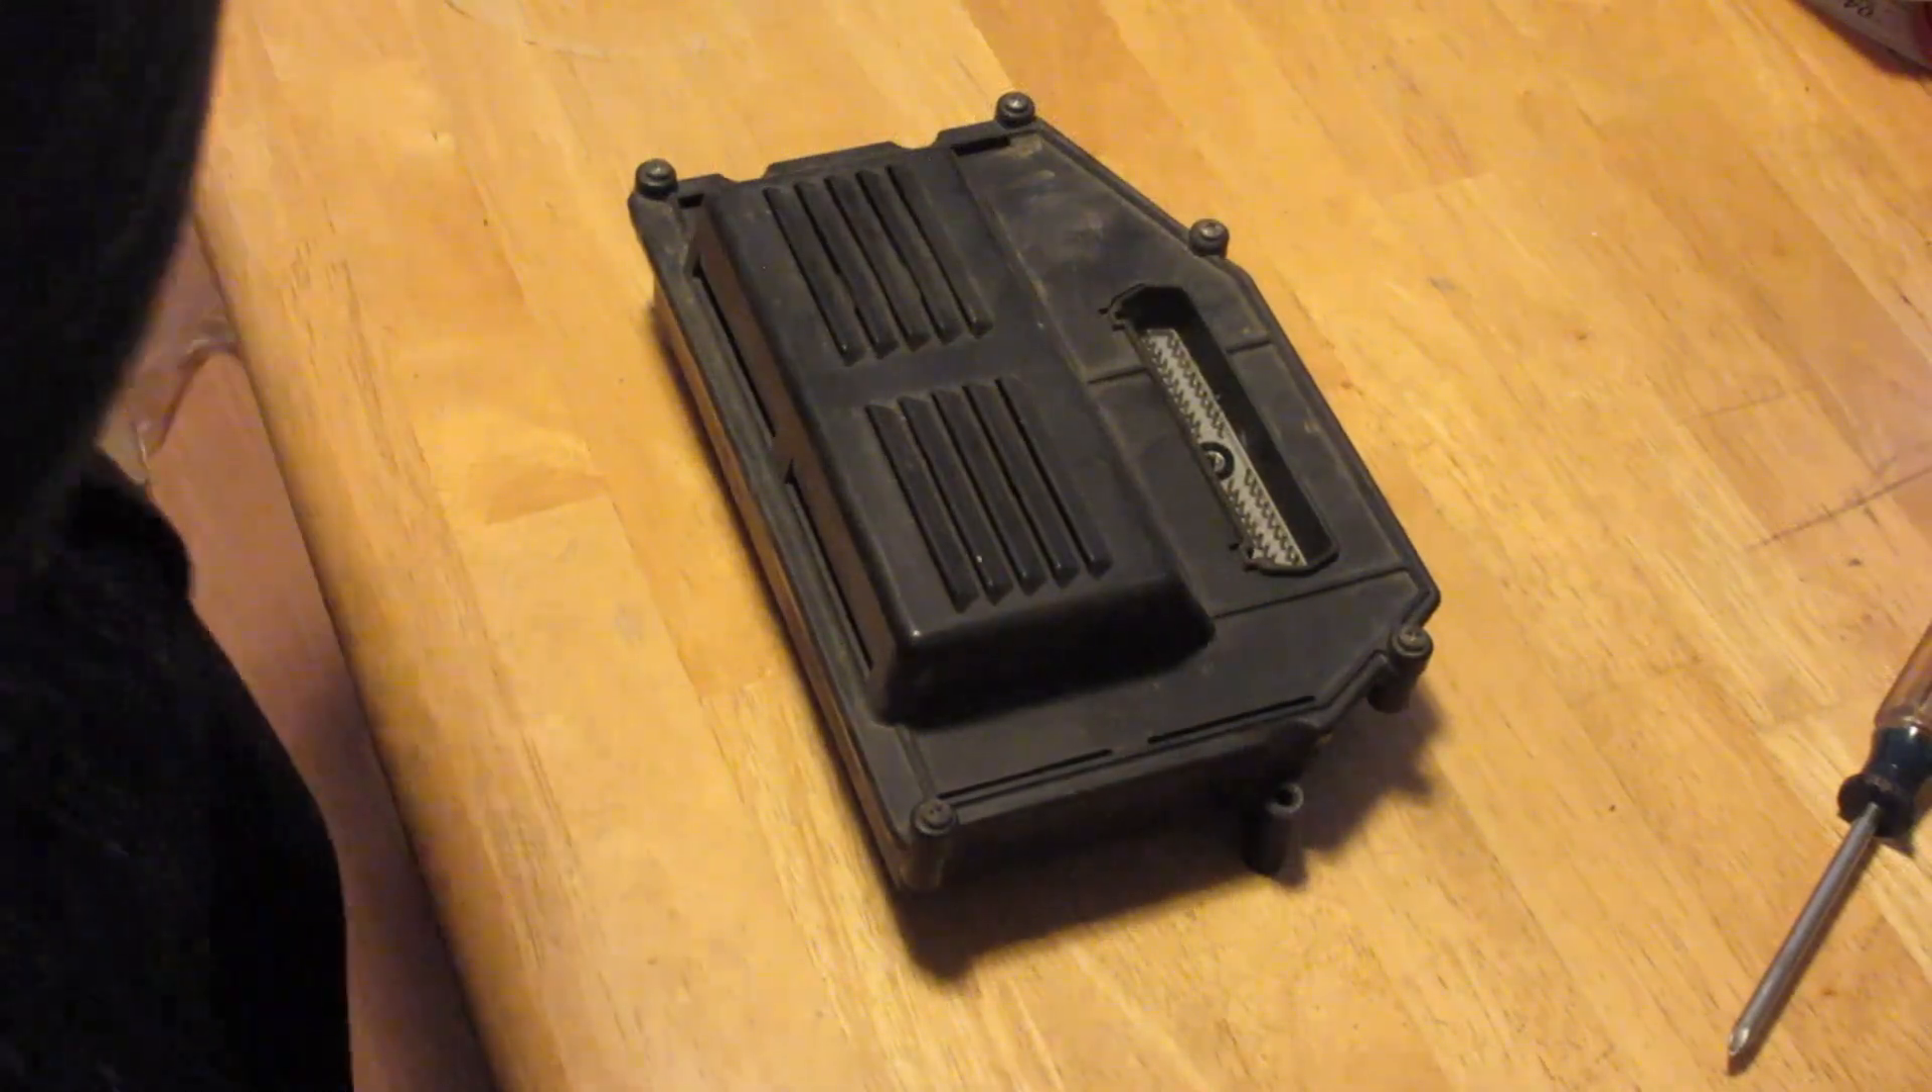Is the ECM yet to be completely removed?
No.